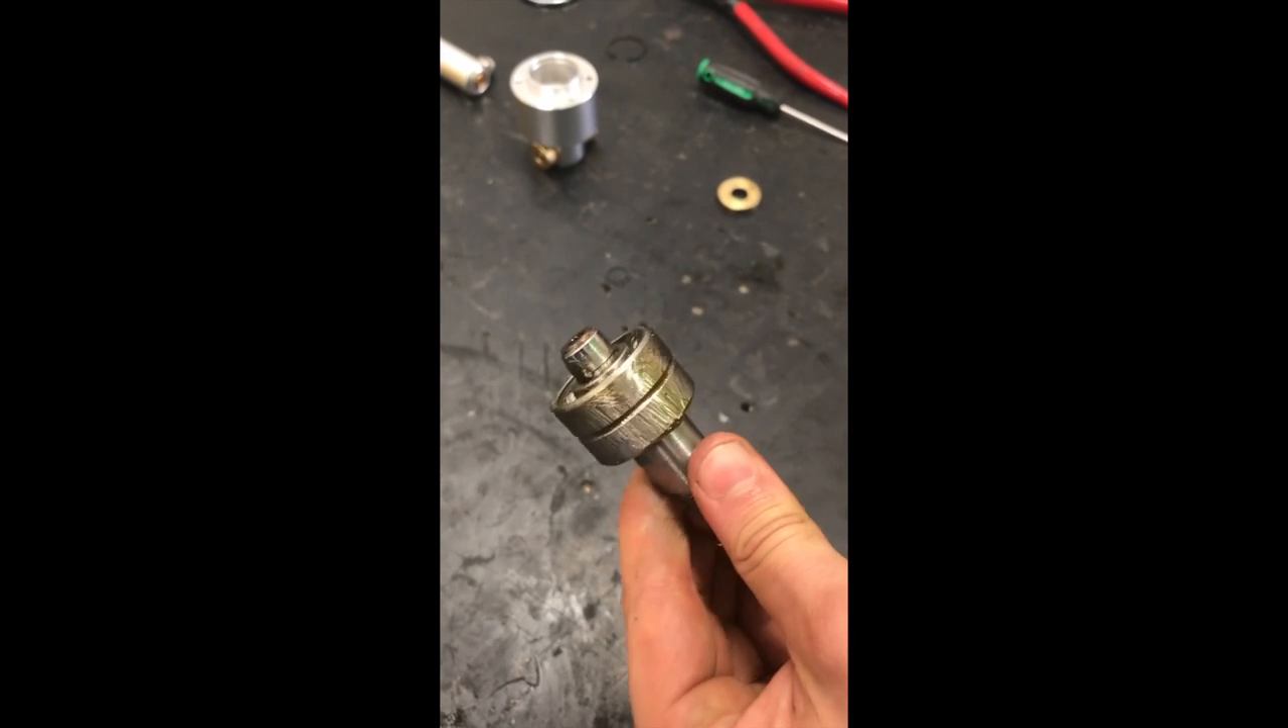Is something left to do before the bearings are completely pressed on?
No.